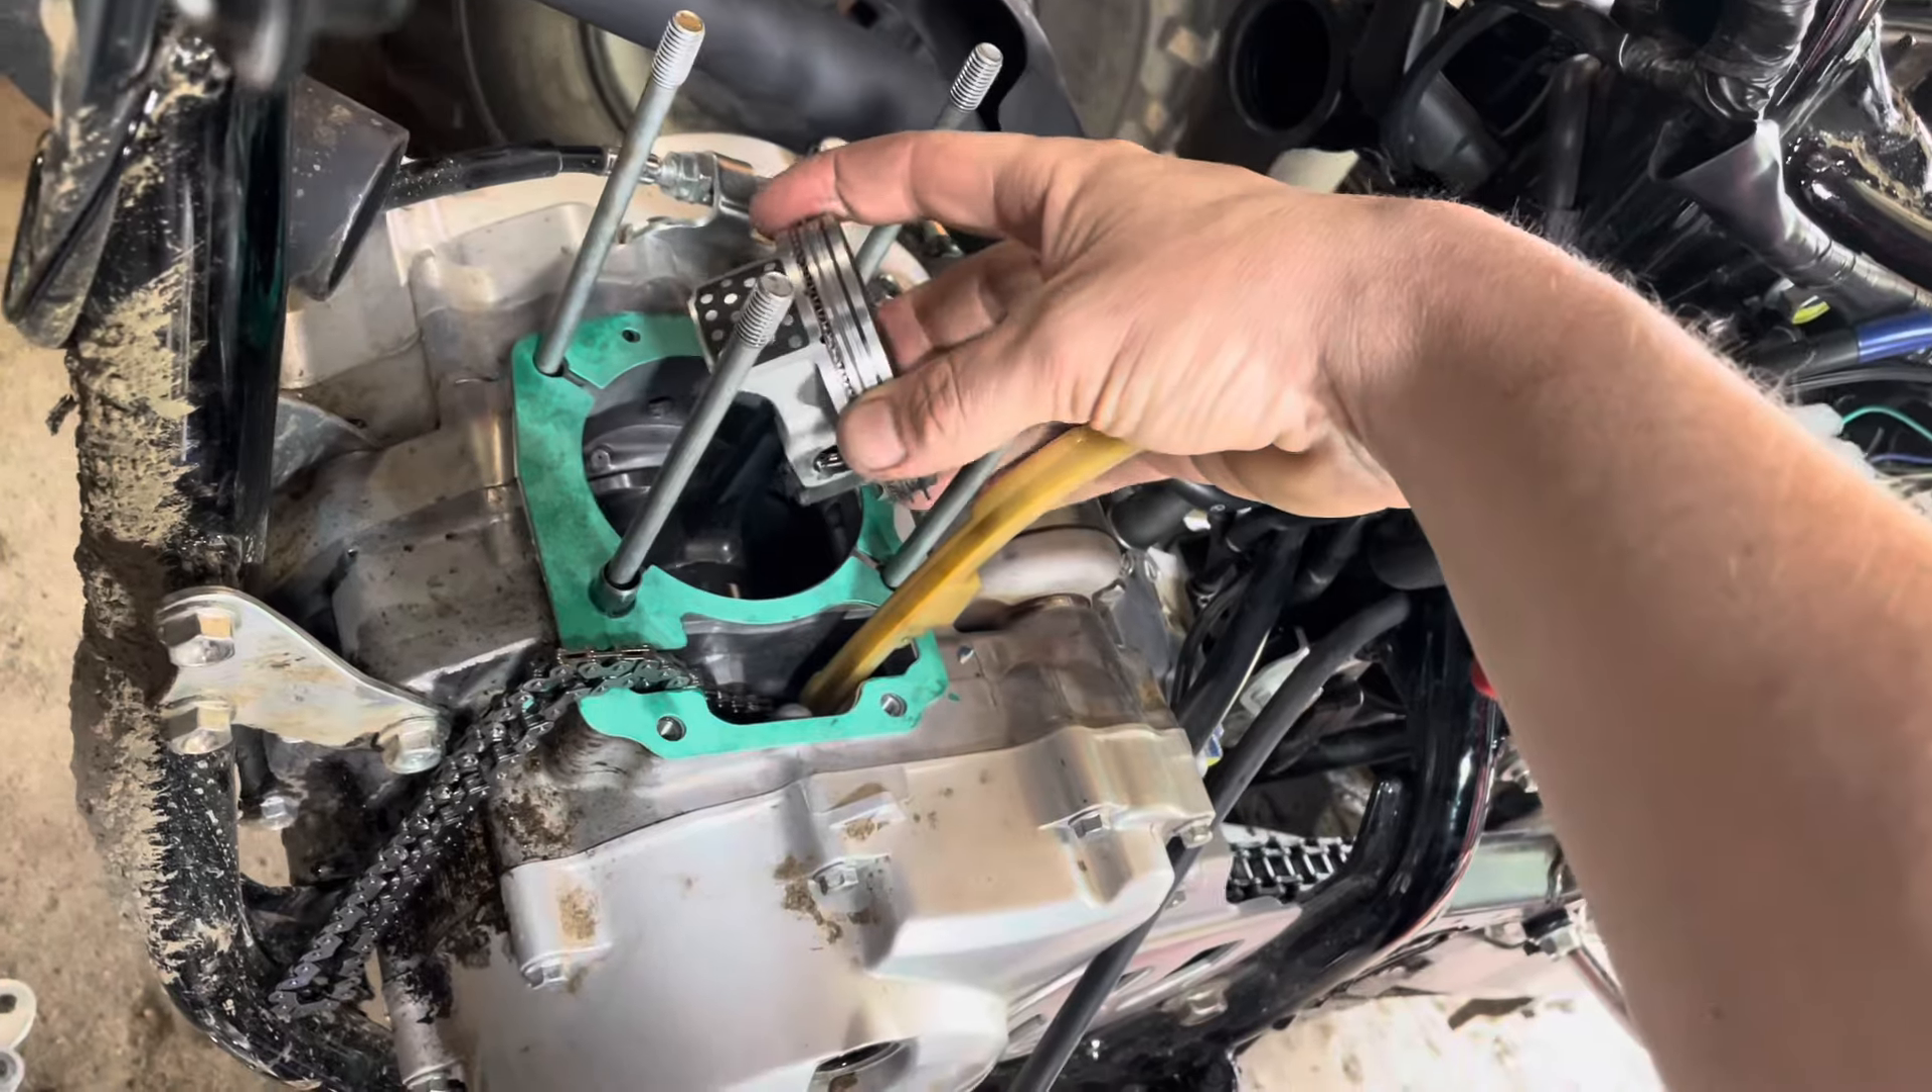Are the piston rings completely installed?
Yes.